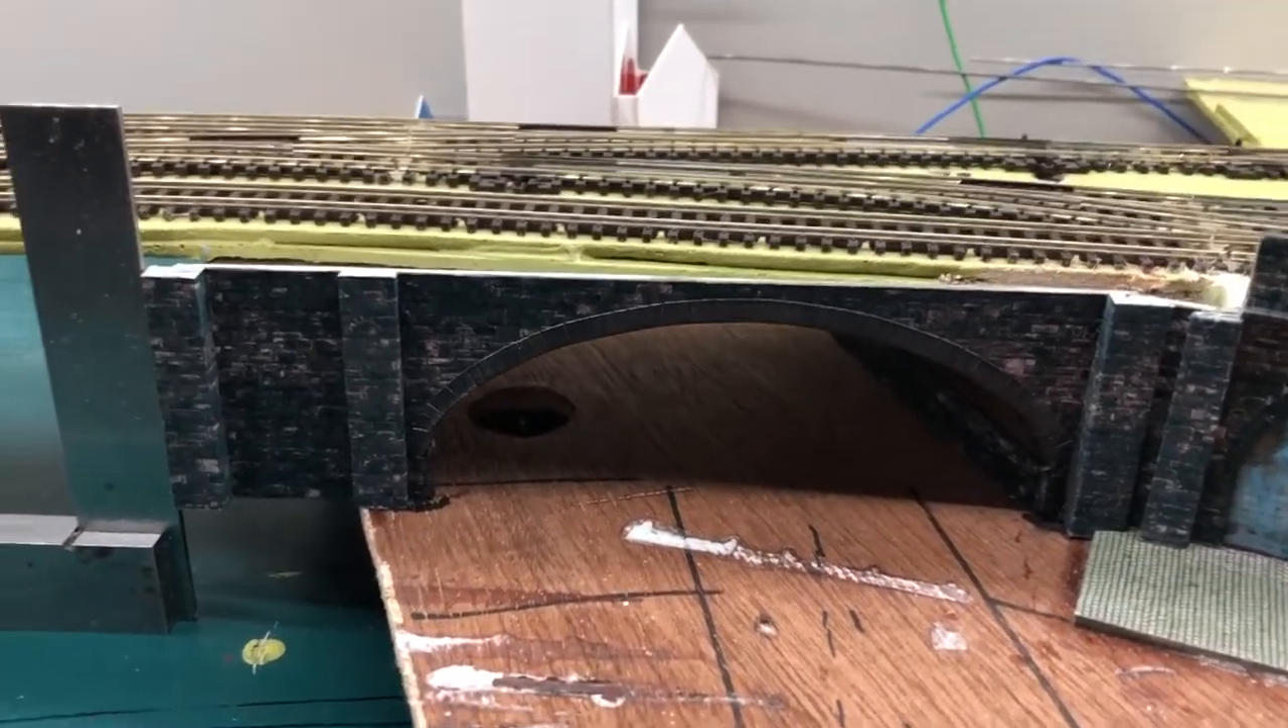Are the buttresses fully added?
Yes.